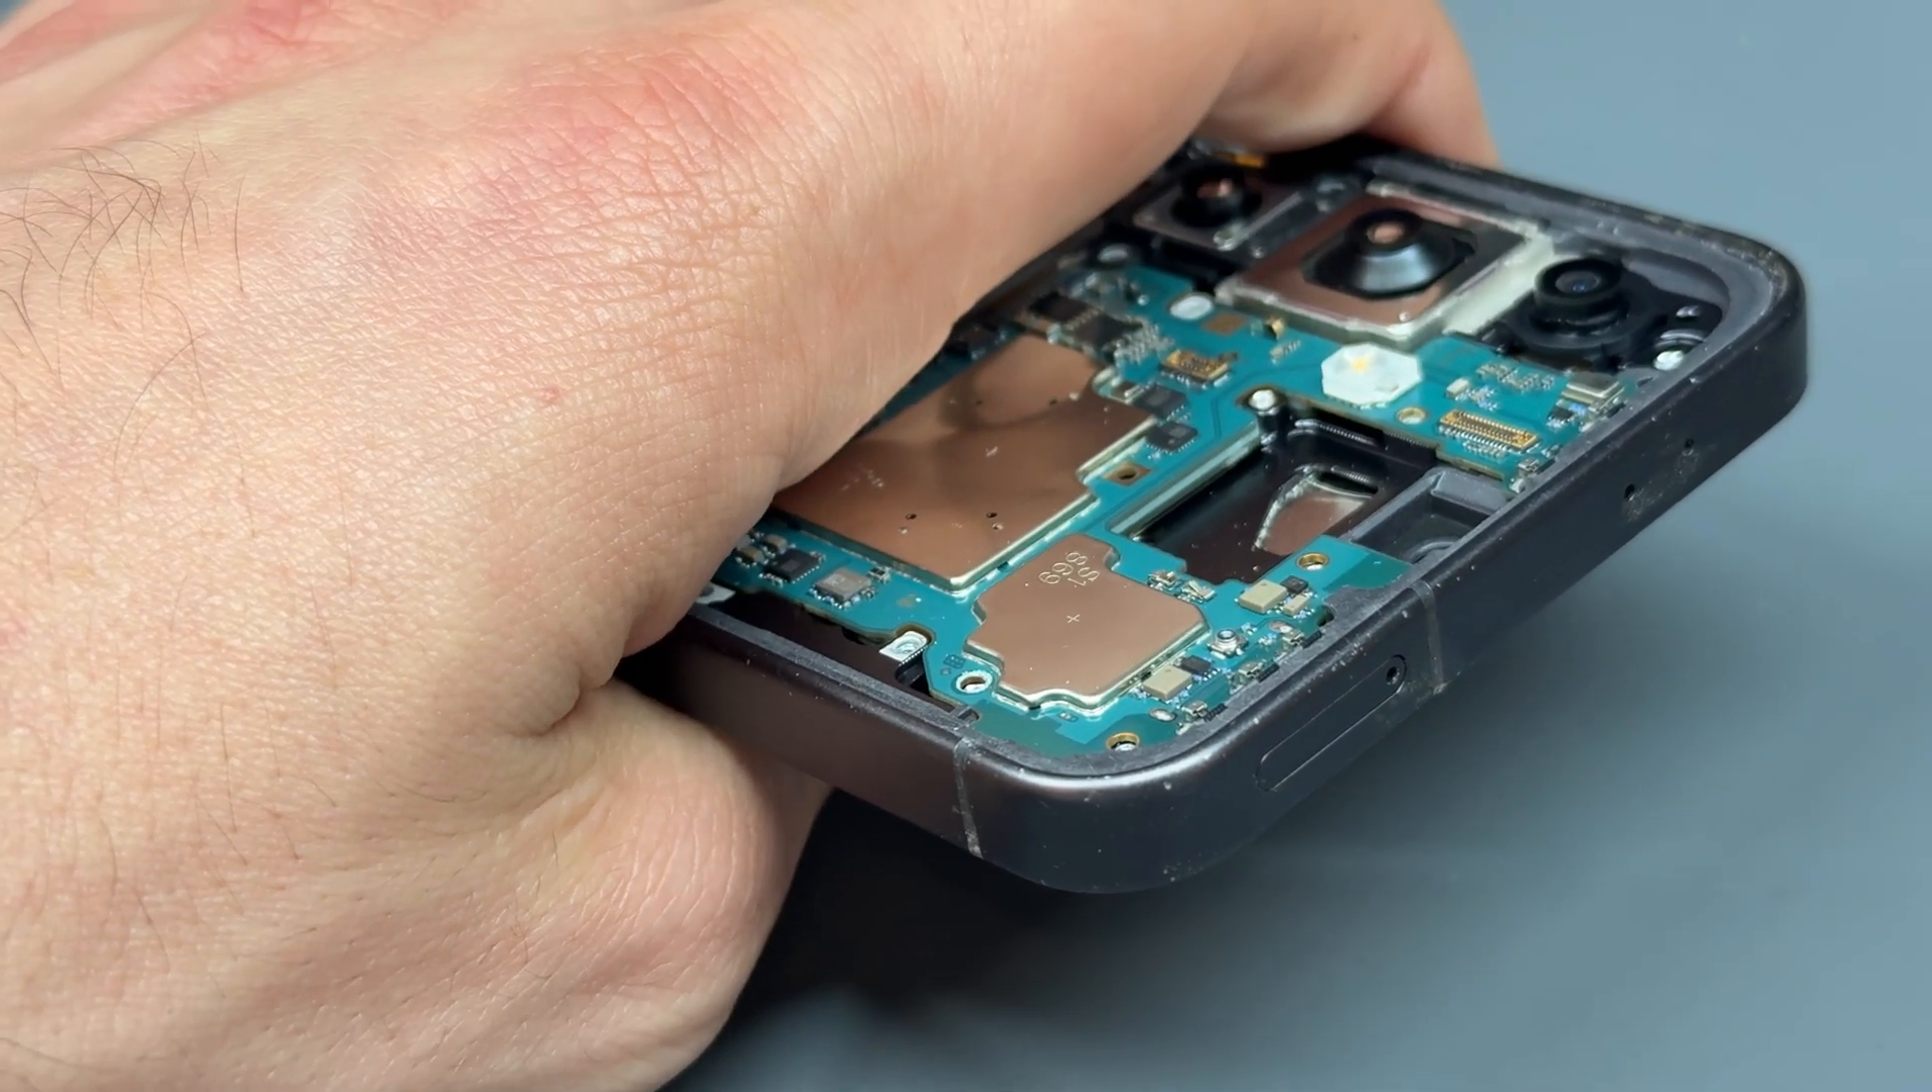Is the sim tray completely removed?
No.